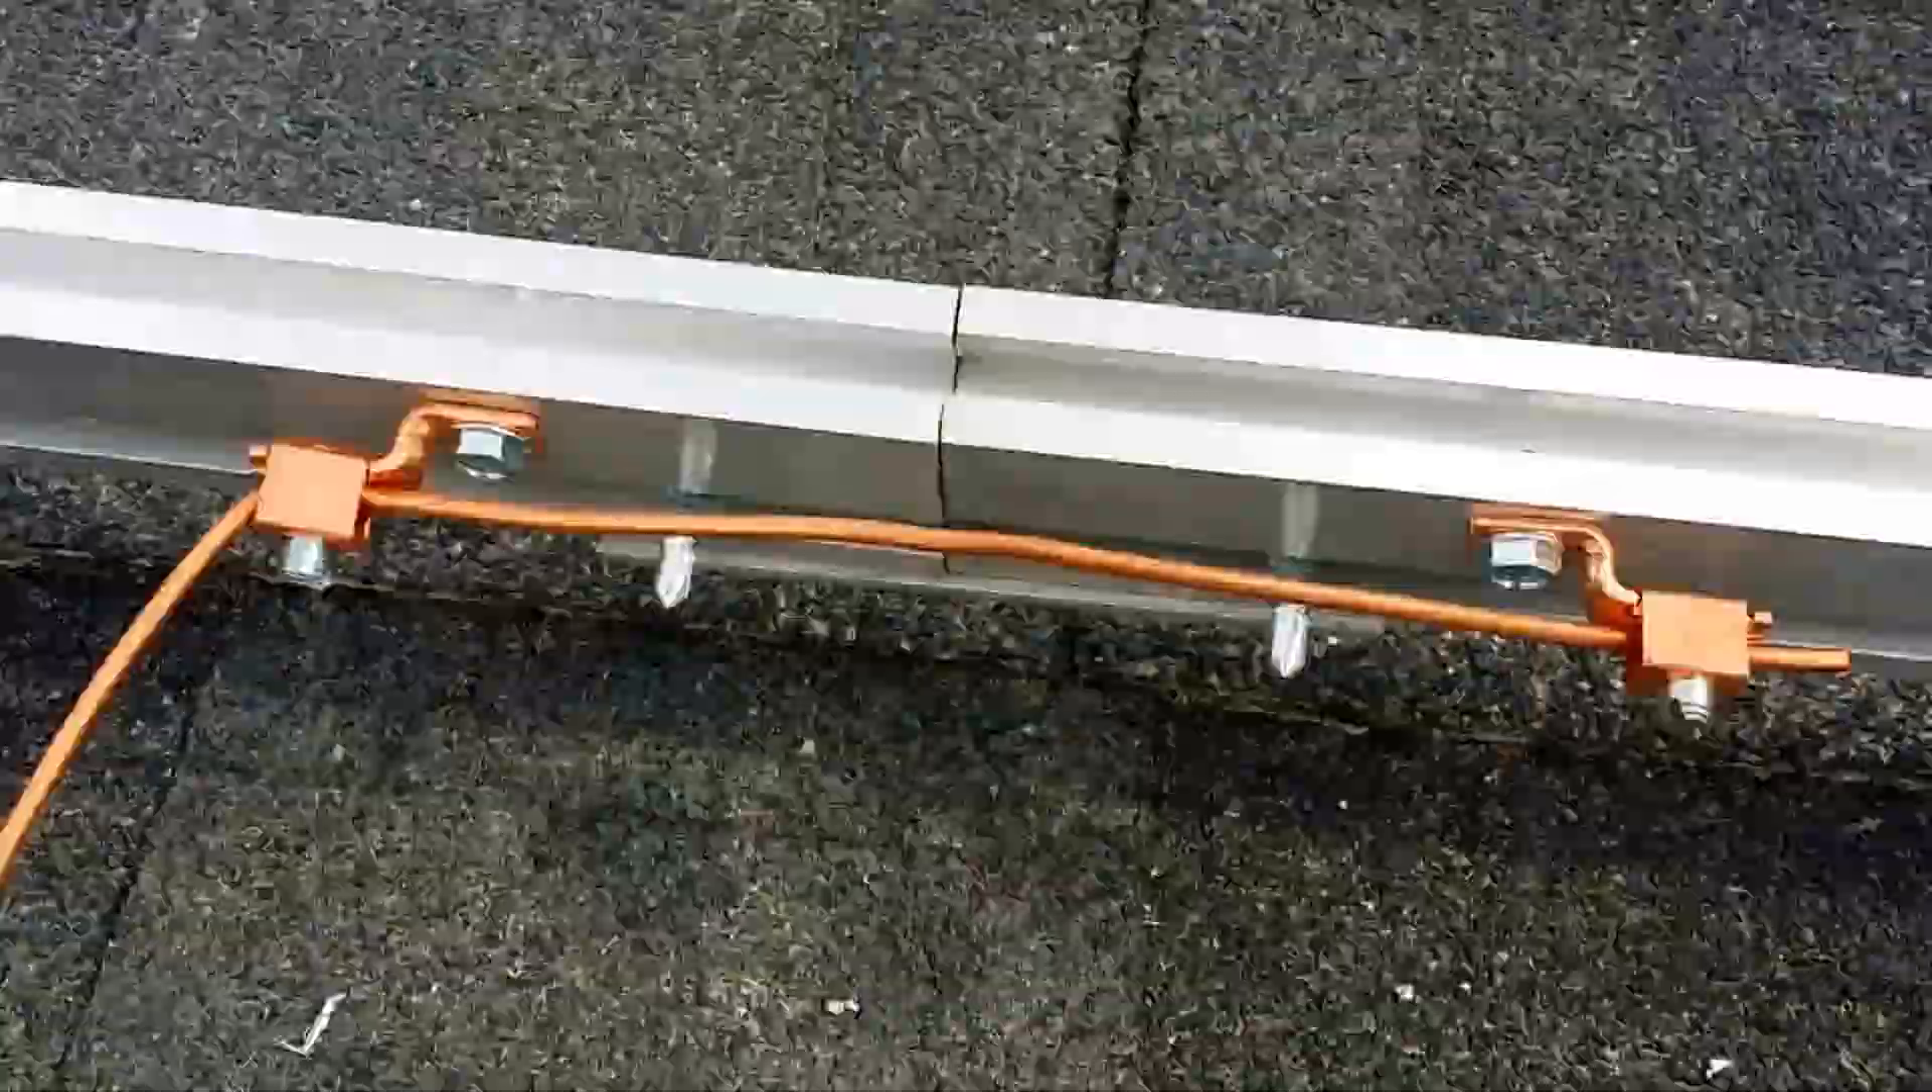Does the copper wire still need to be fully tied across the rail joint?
No.